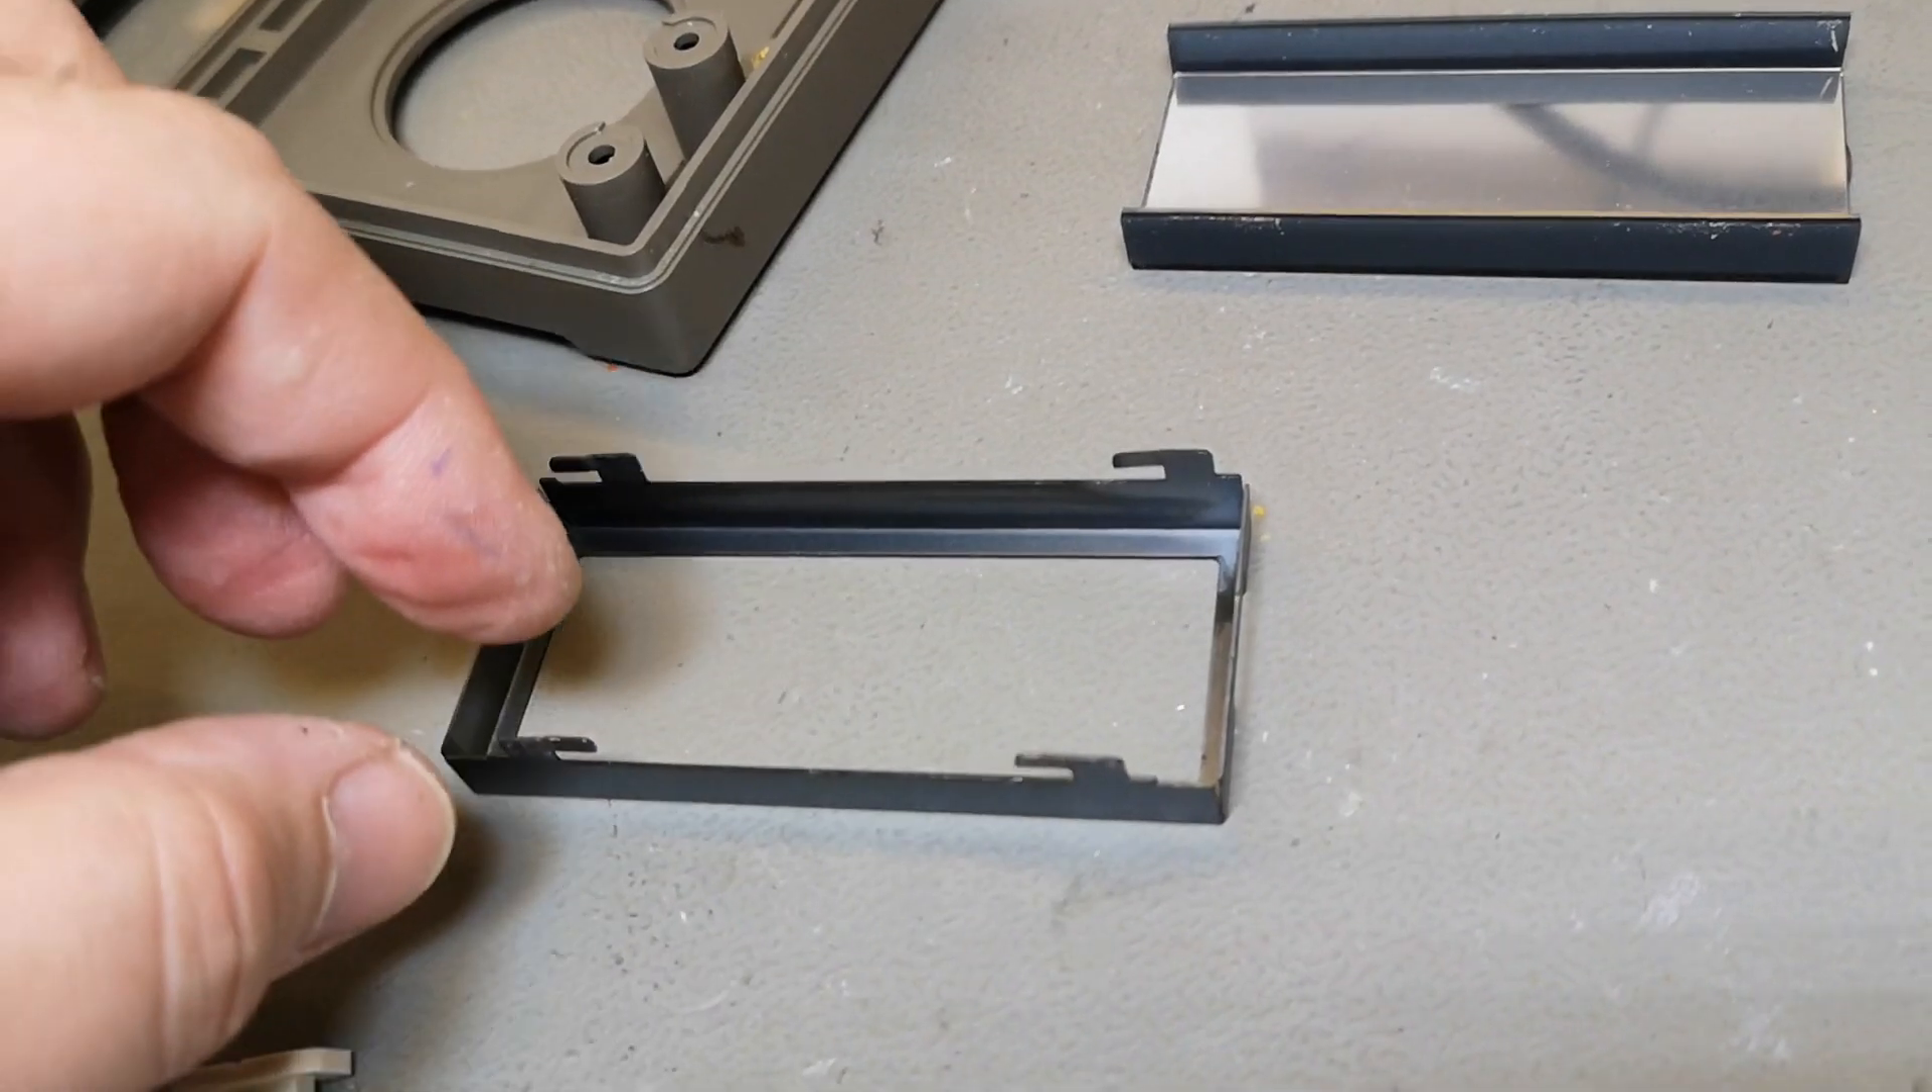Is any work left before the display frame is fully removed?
No.